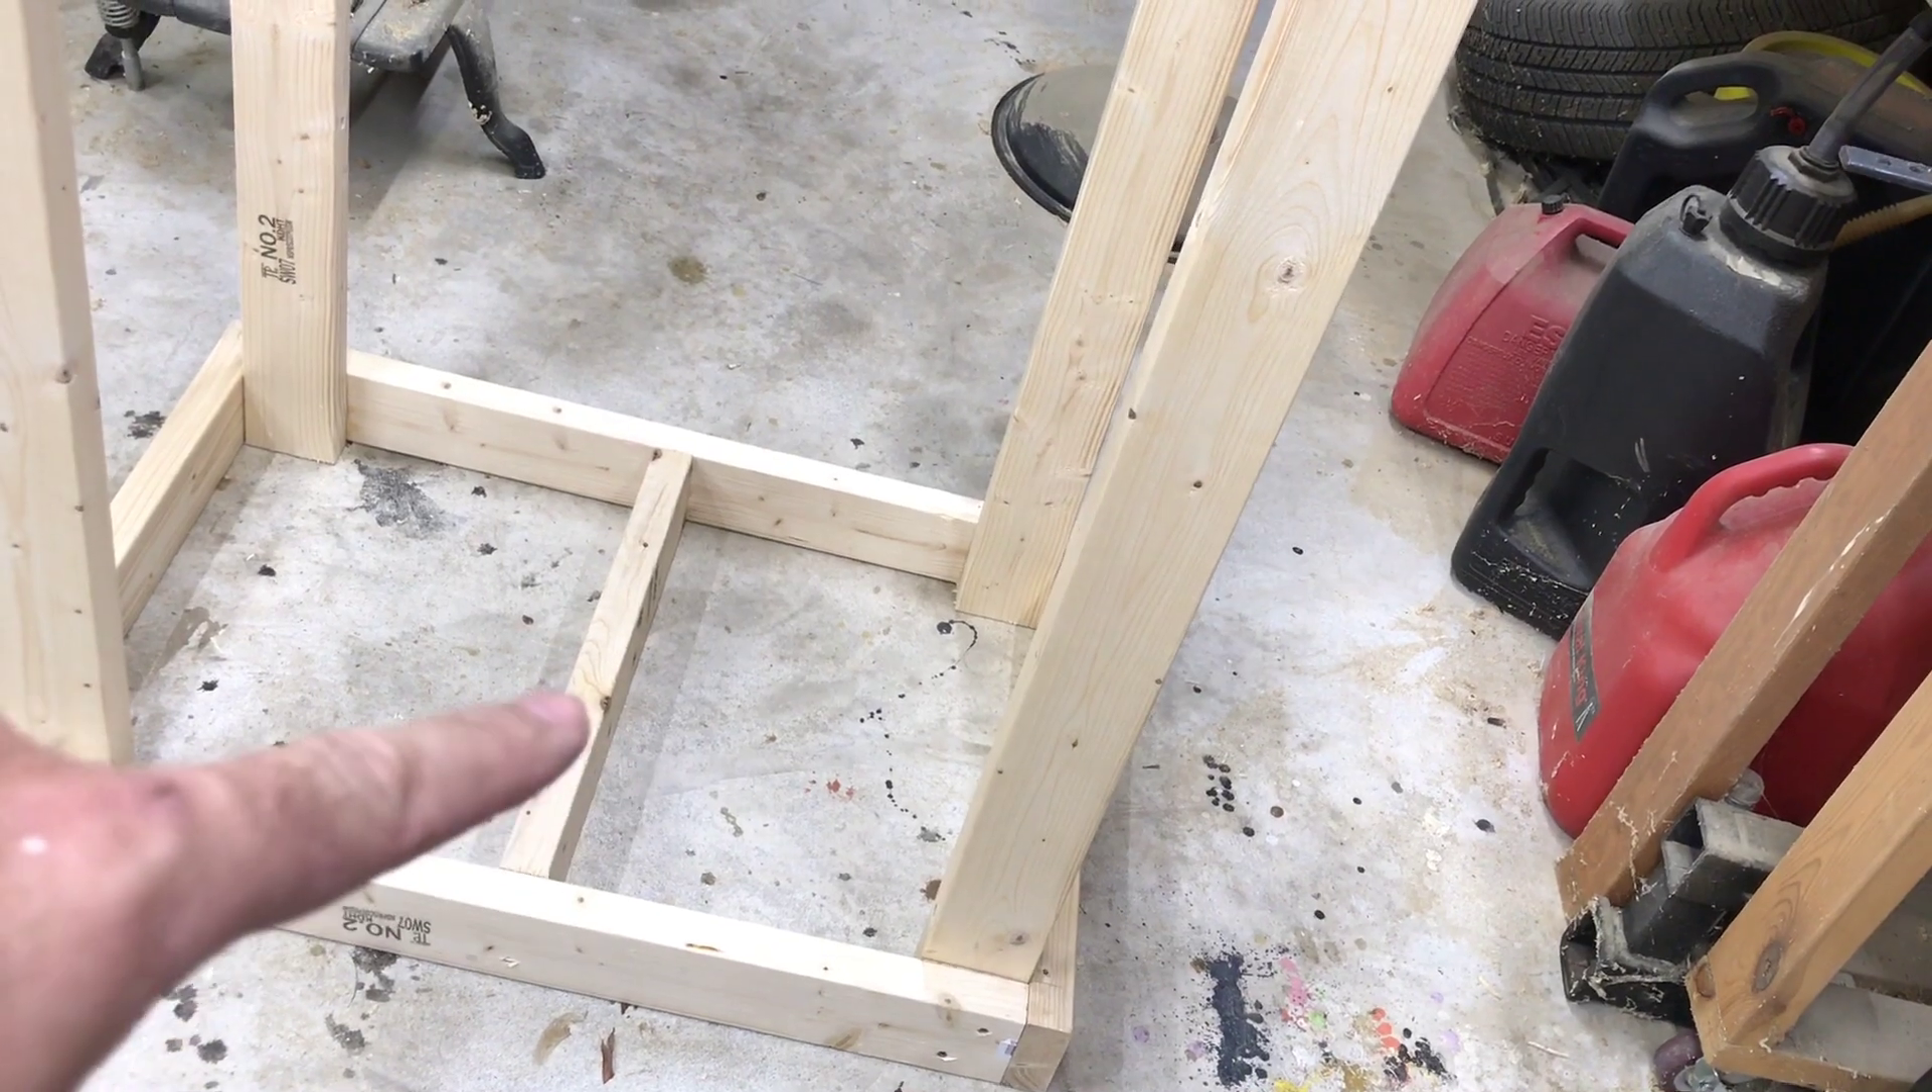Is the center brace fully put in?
Yes.